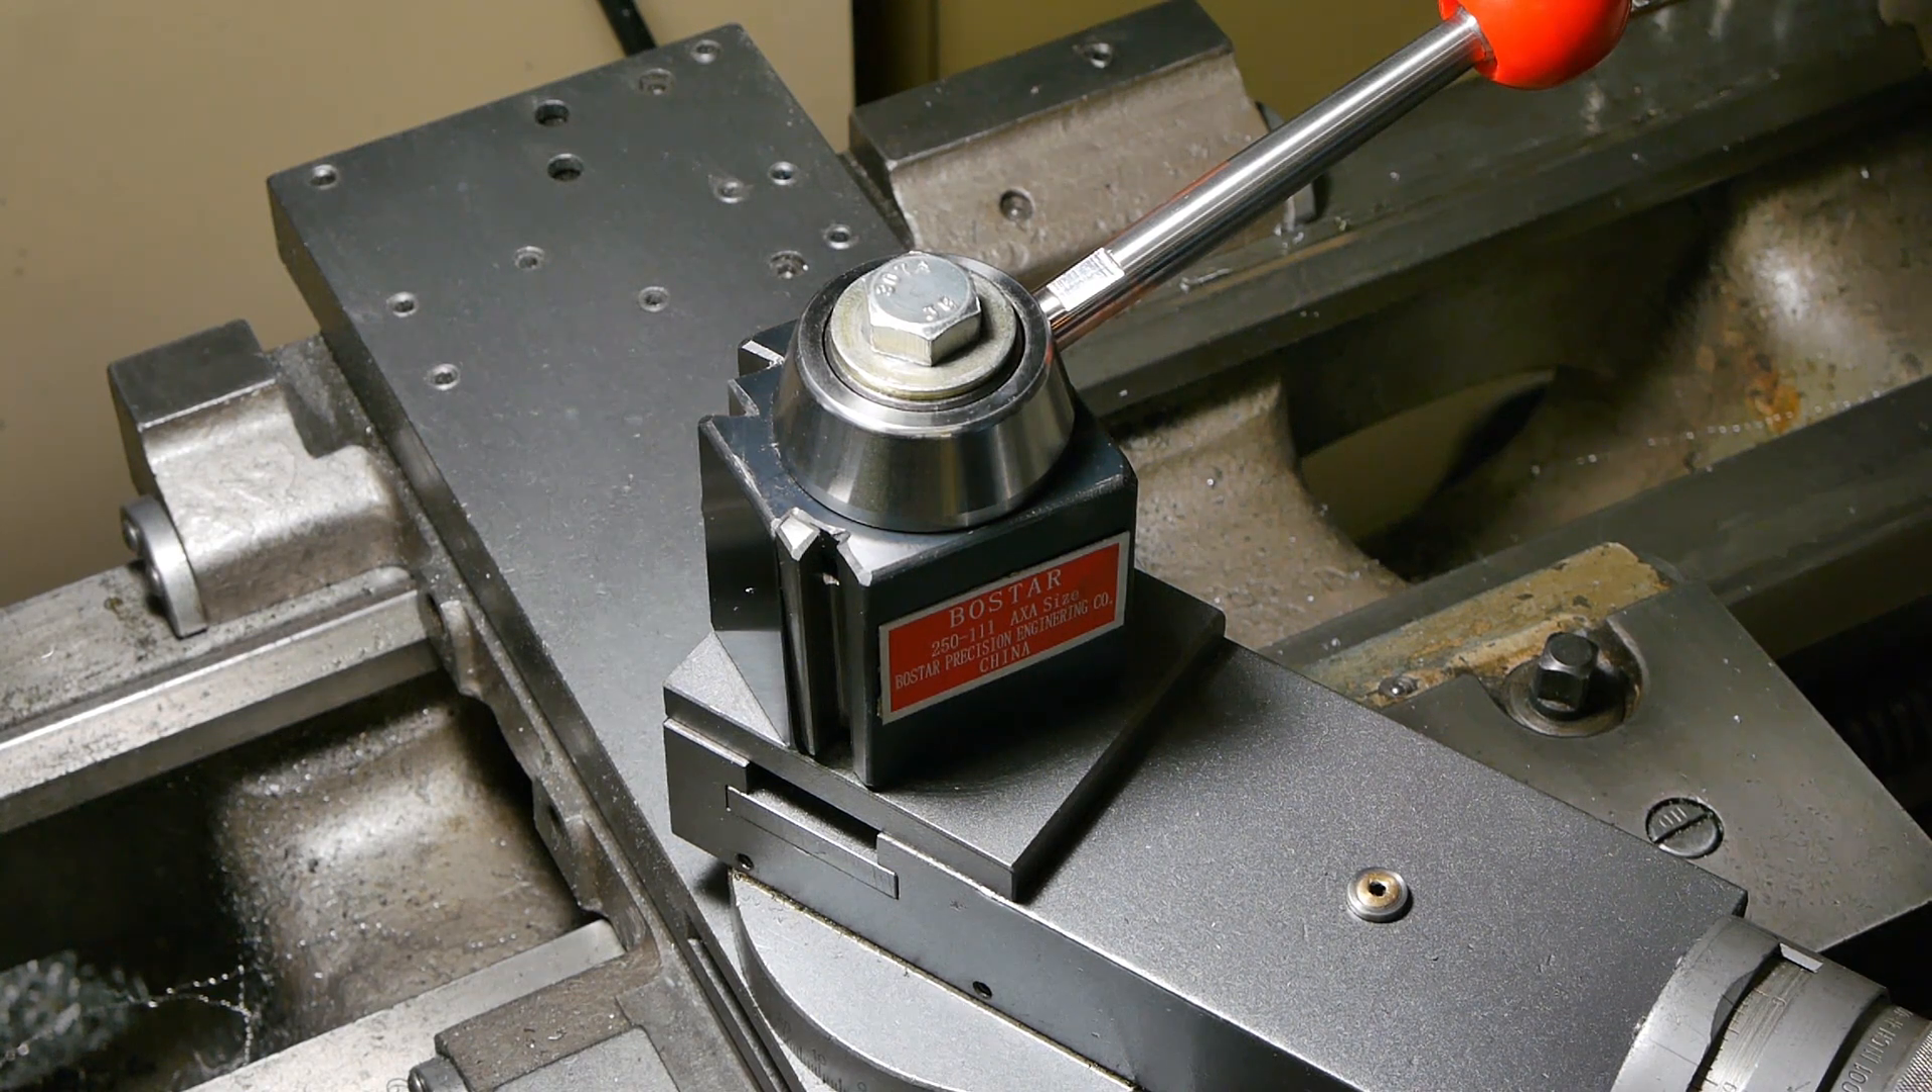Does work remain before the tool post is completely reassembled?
No.